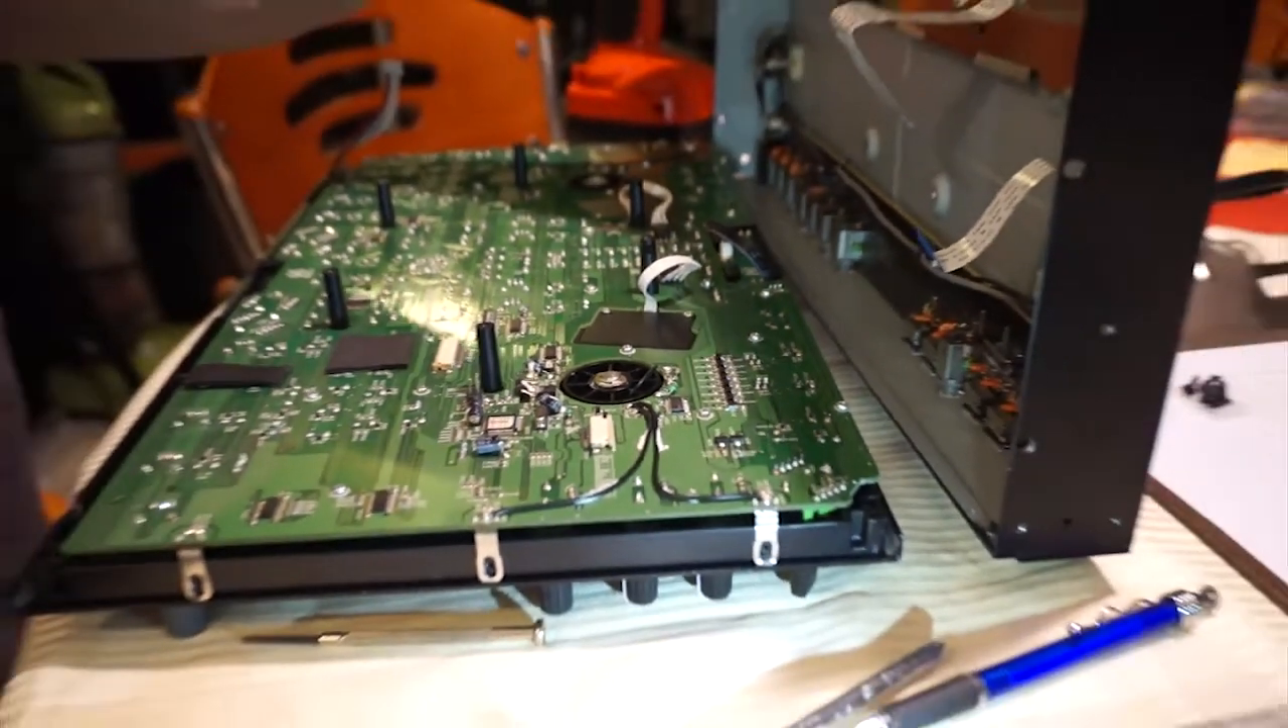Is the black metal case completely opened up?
Yes.